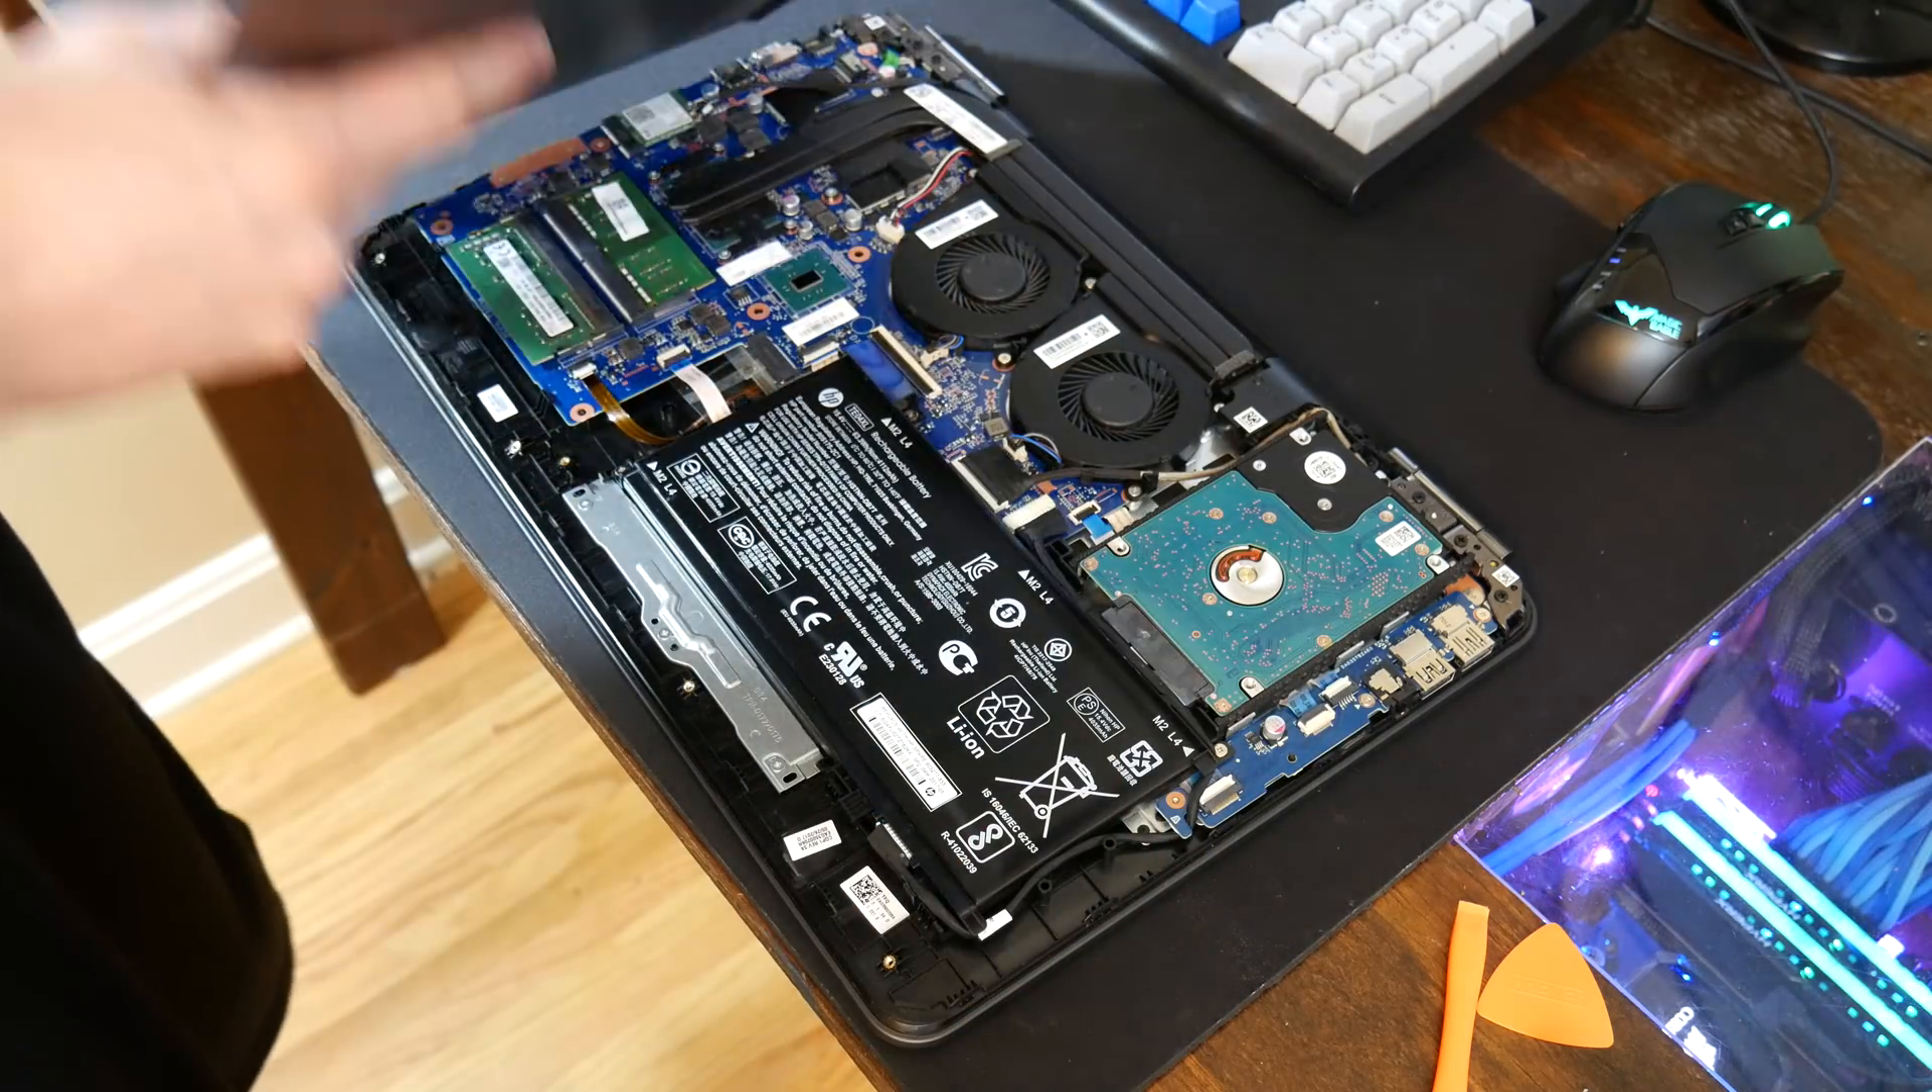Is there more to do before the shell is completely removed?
No.